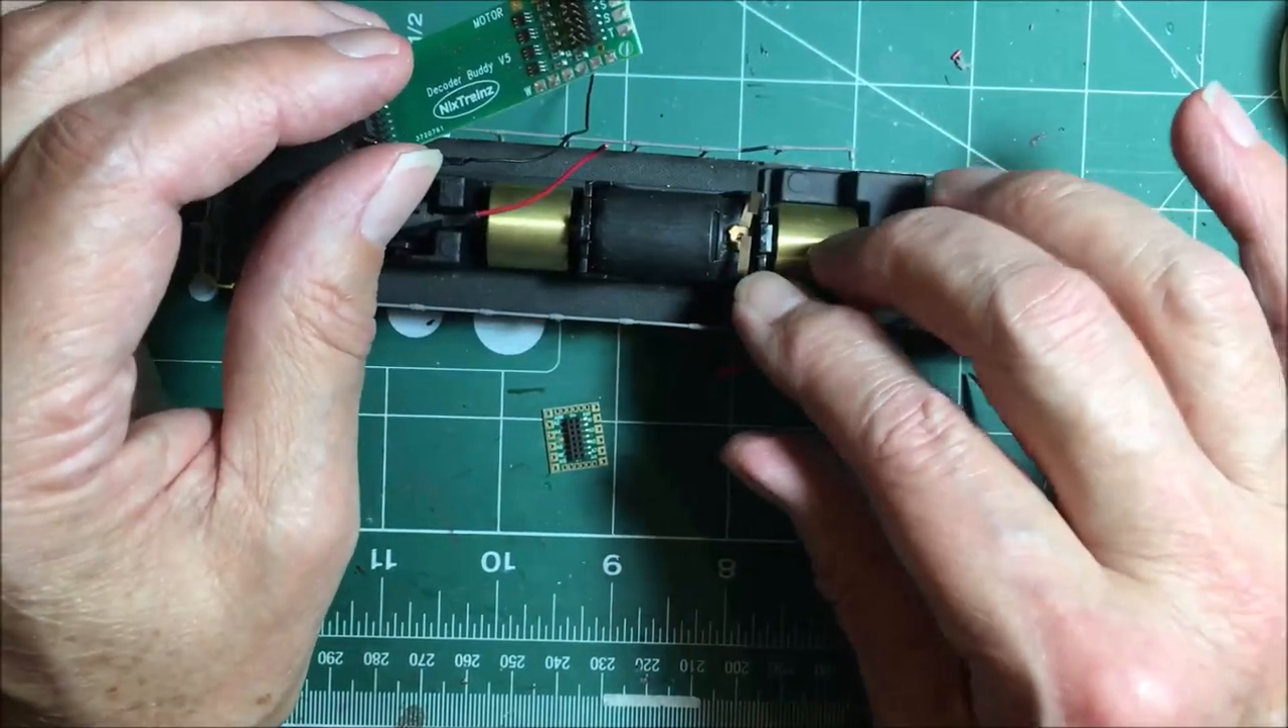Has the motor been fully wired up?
No.